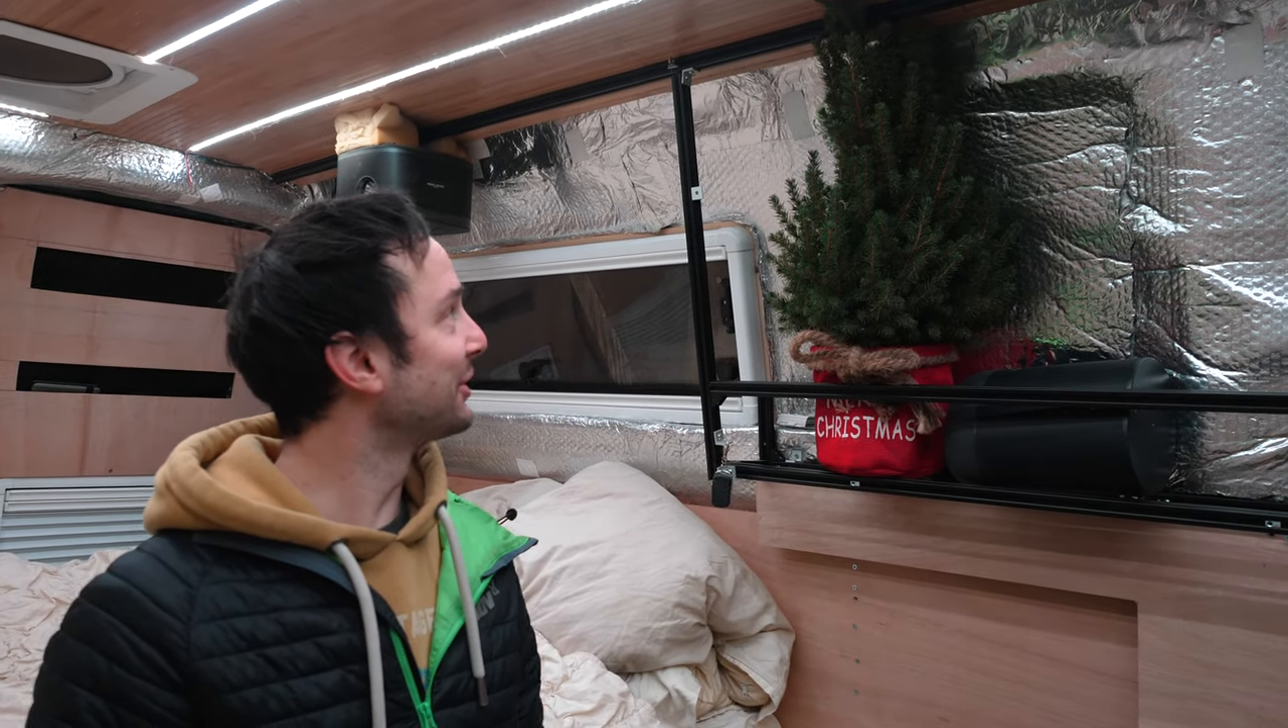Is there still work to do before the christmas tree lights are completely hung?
Yes.